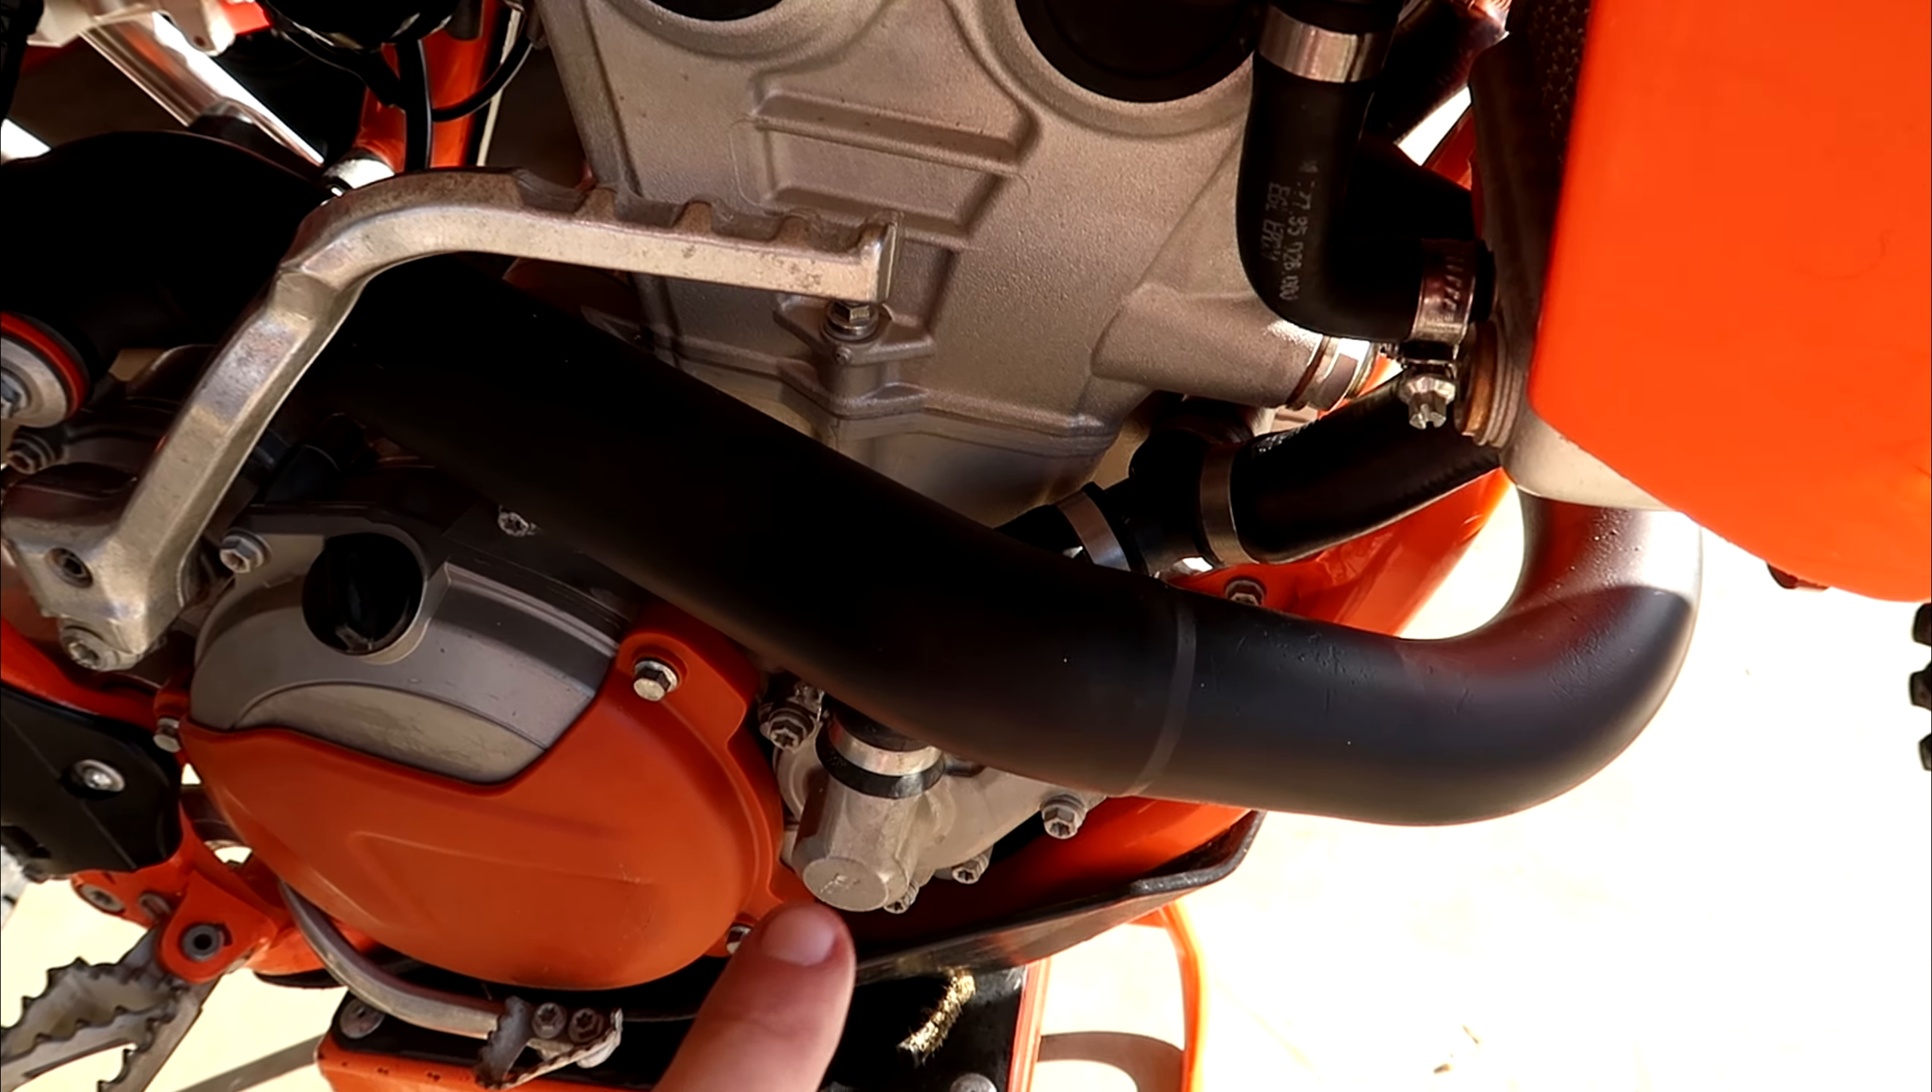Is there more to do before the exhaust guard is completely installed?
Yes.